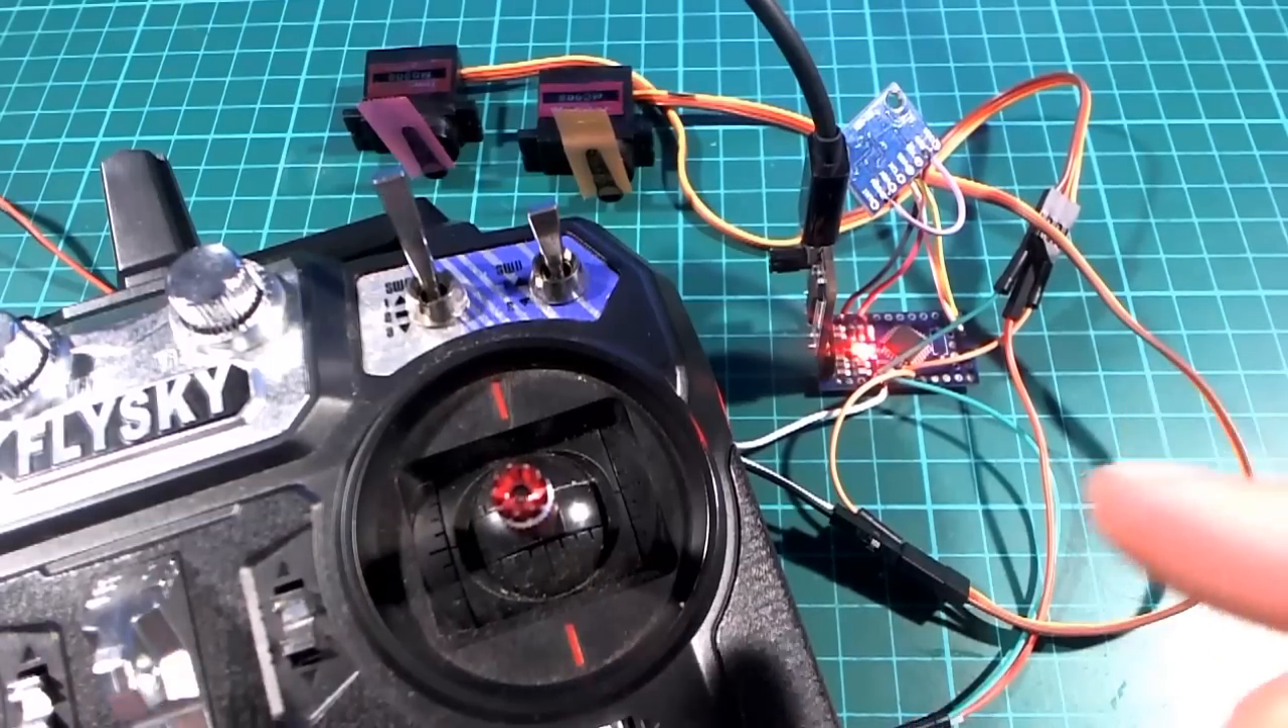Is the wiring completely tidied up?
No.